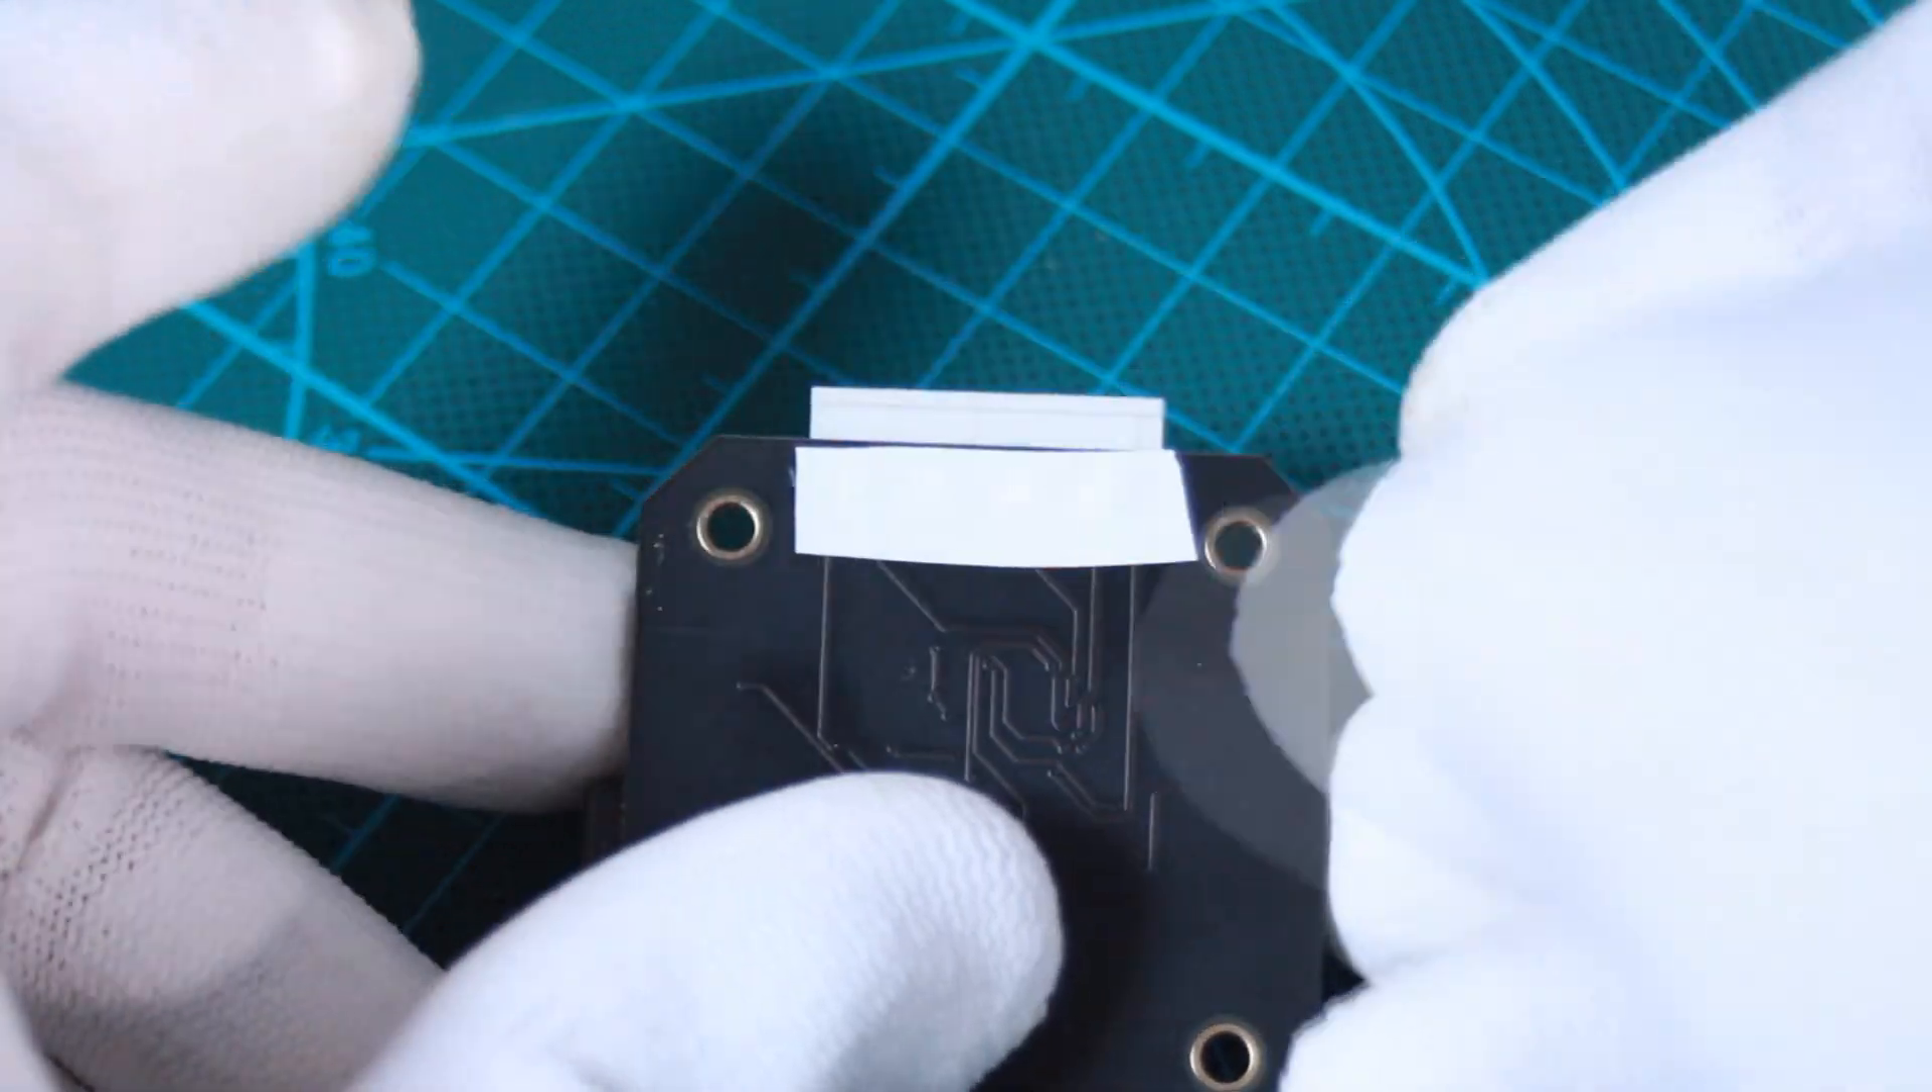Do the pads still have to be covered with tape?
No.